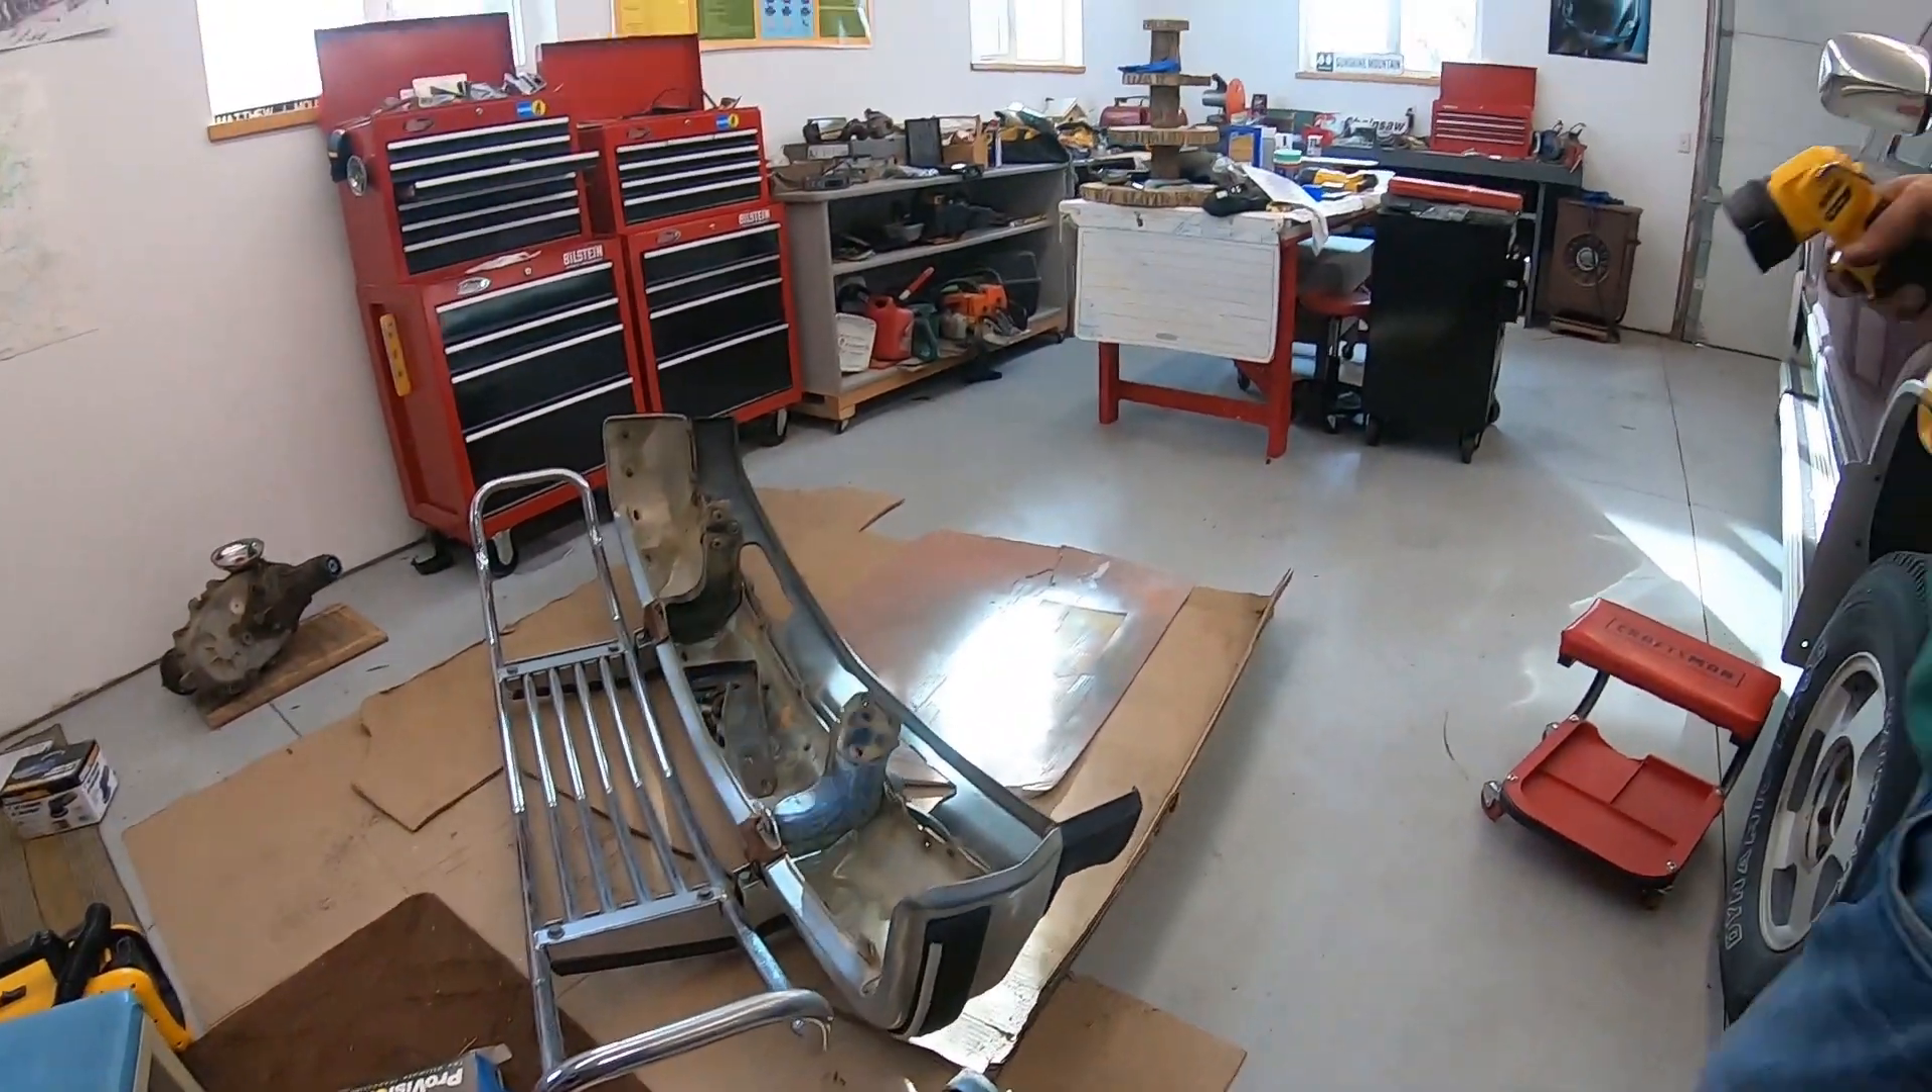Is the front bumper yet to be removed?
No.